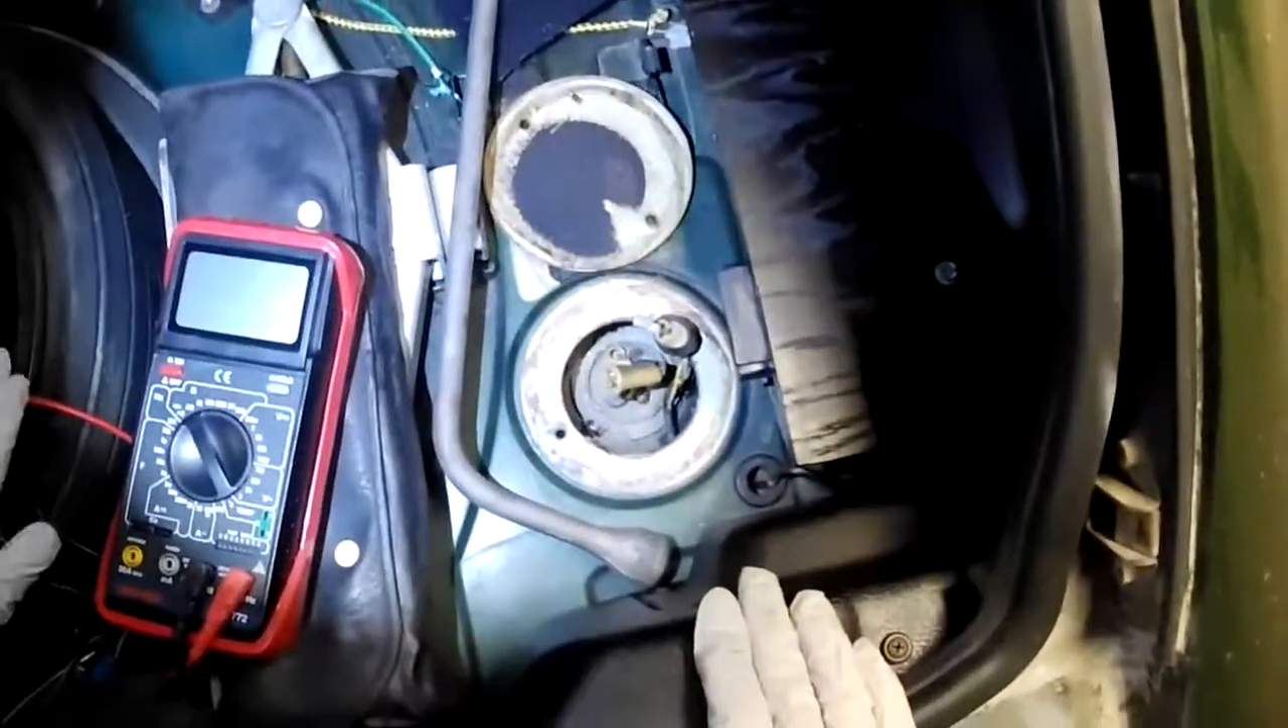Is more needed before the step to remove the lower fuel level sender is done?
Yes.